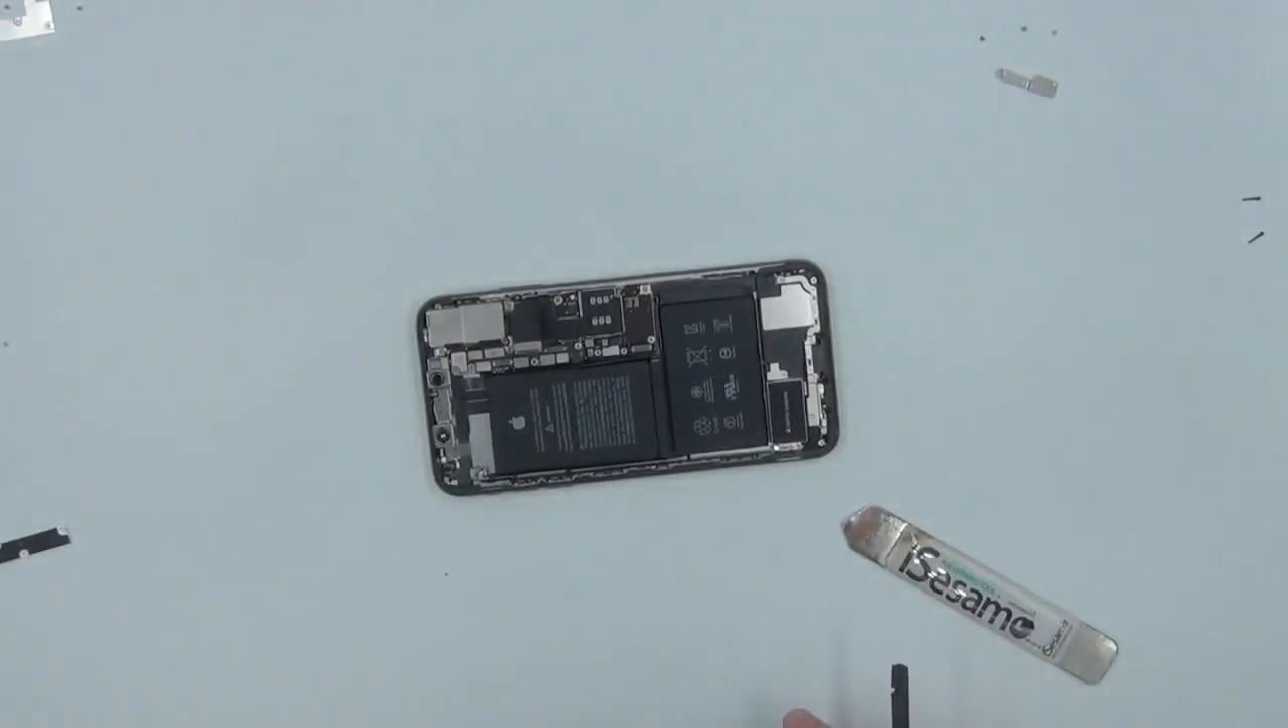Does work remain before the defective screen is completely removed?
No.